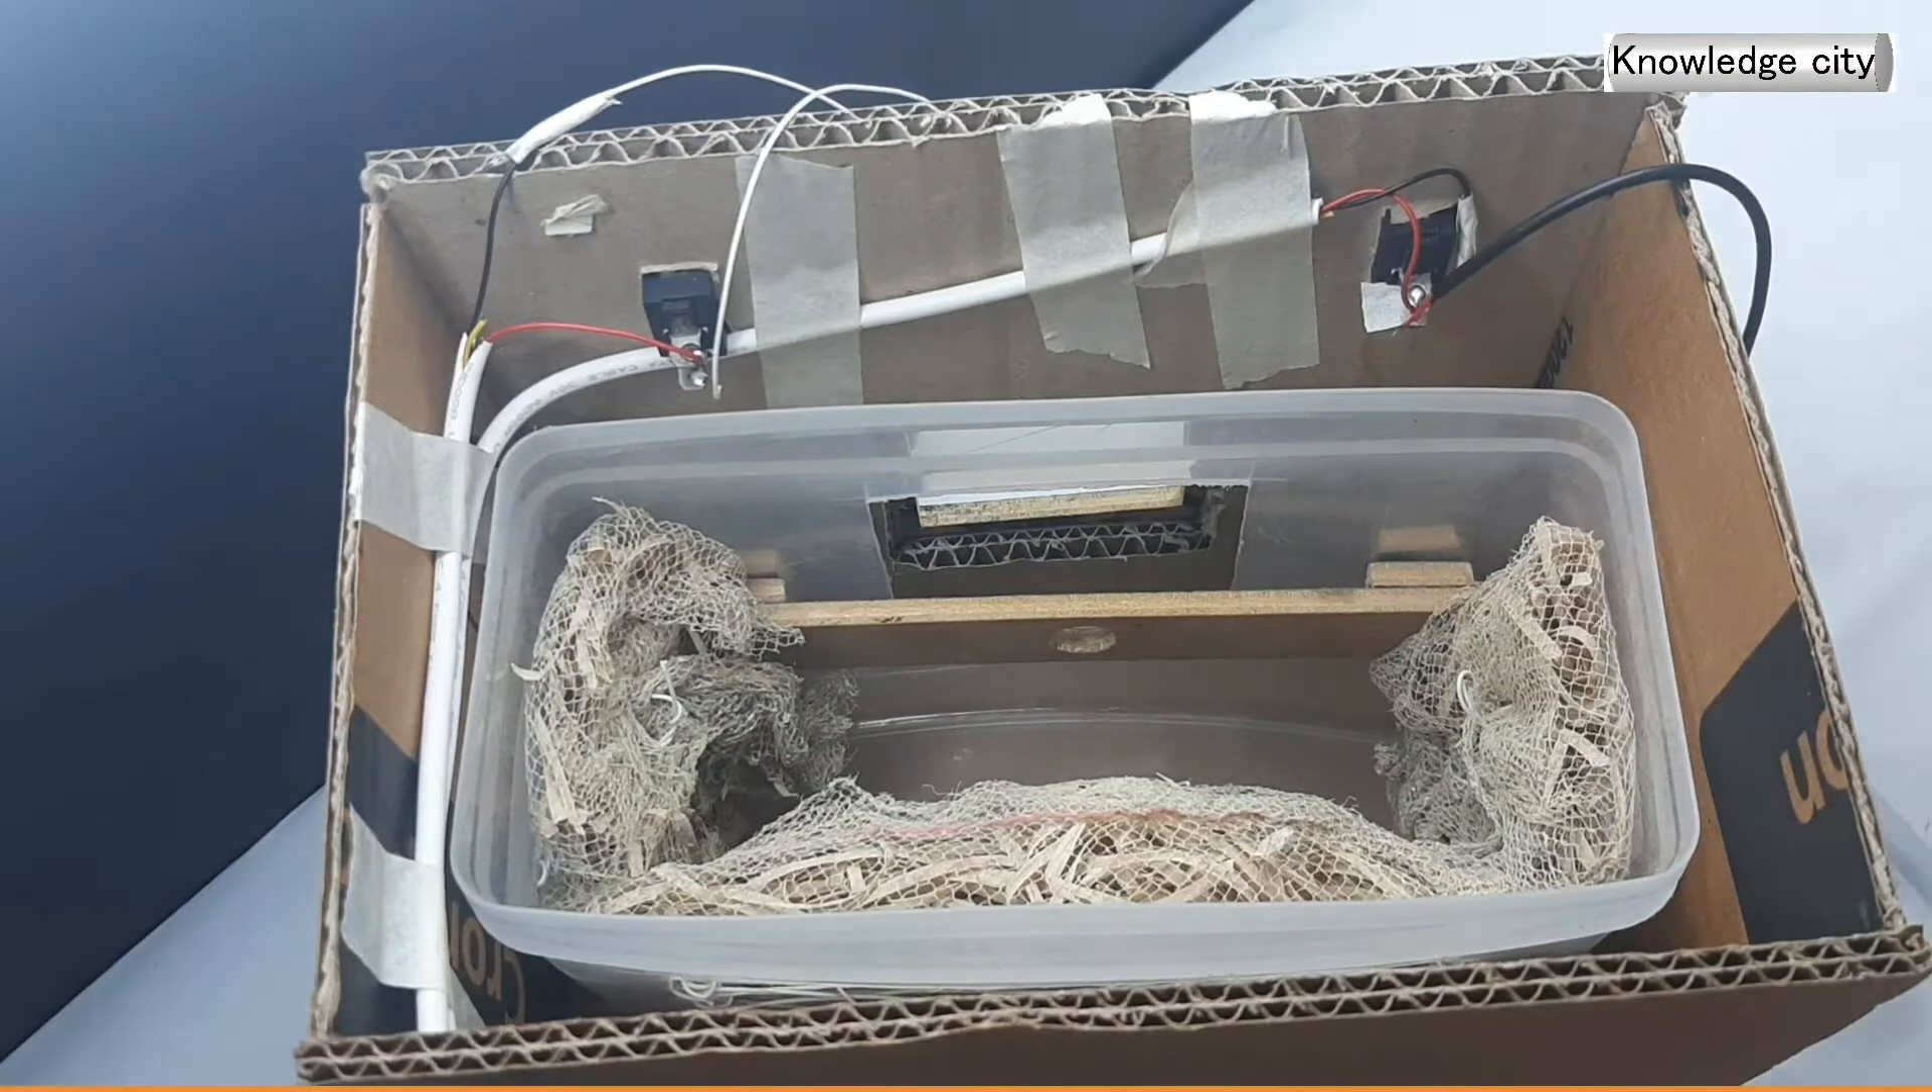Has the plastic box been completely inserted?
Yes.